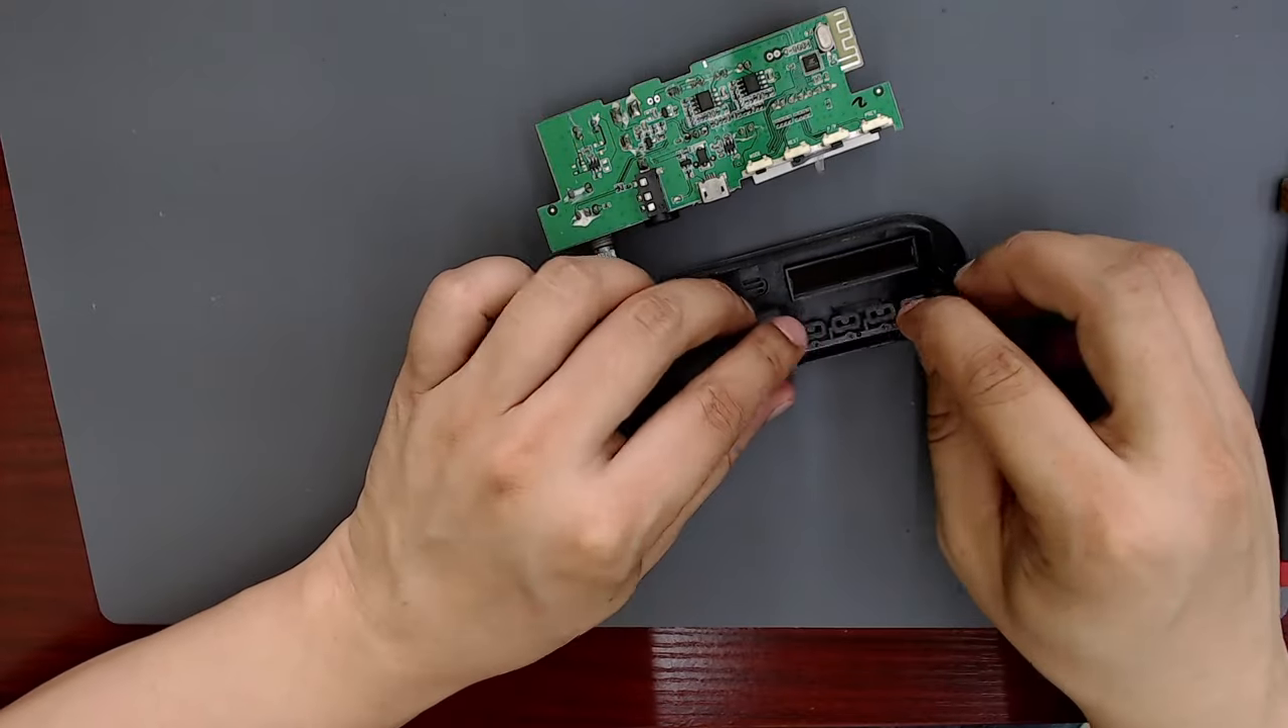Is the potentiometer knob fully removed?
Yes.